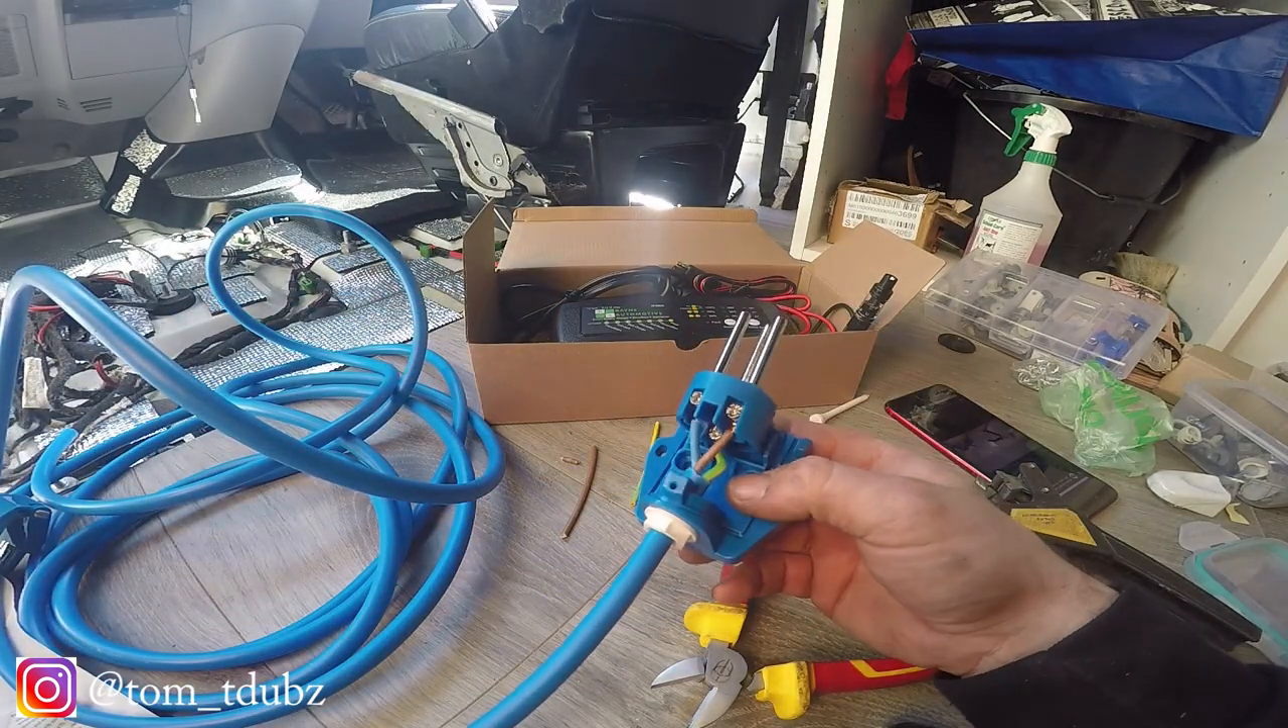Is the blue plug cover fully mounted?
No.